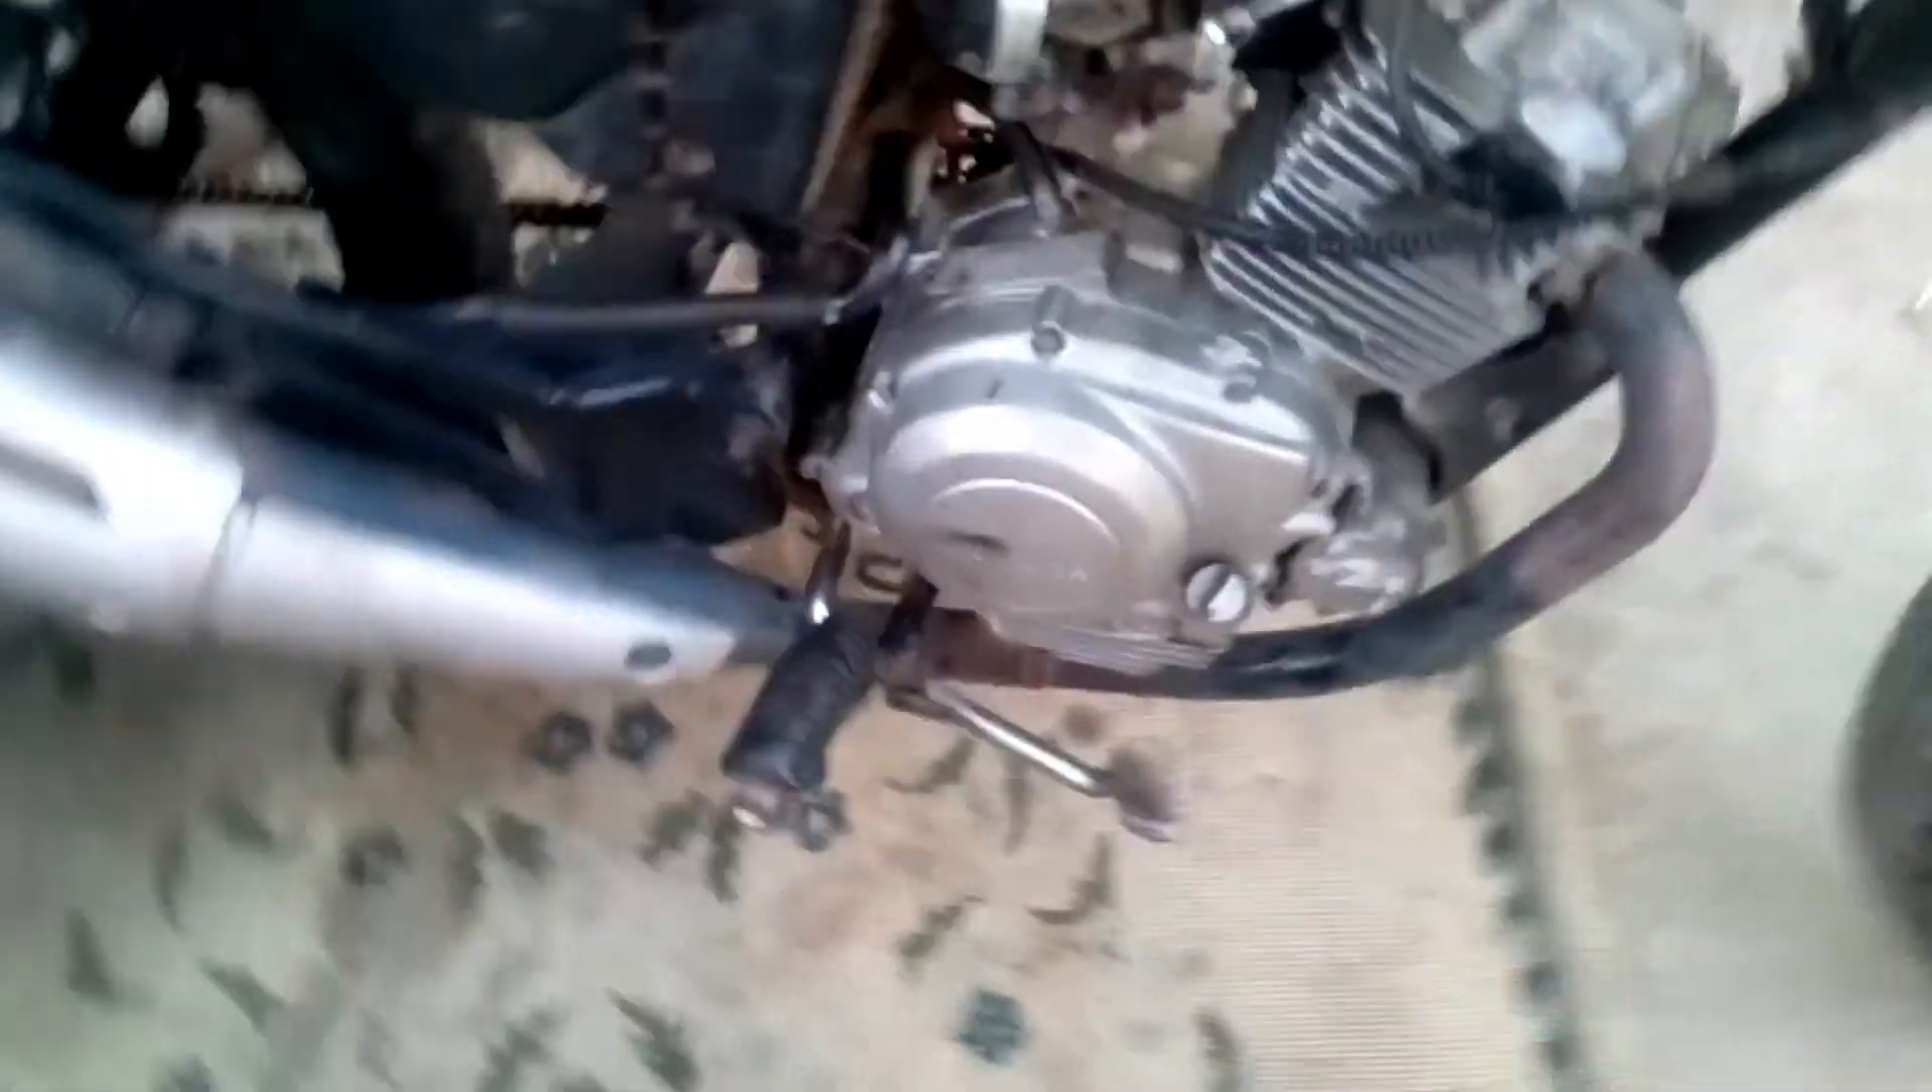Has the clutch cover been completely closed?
Yes.